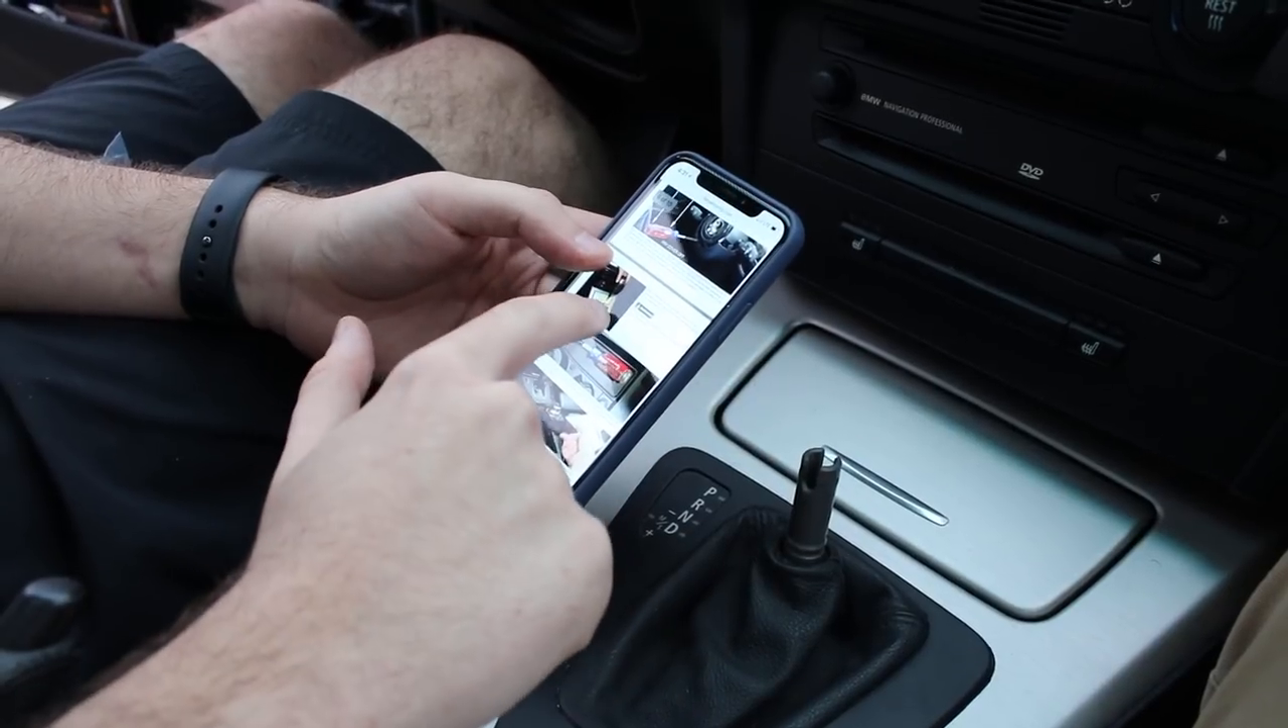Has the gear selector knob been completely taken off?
Yes.